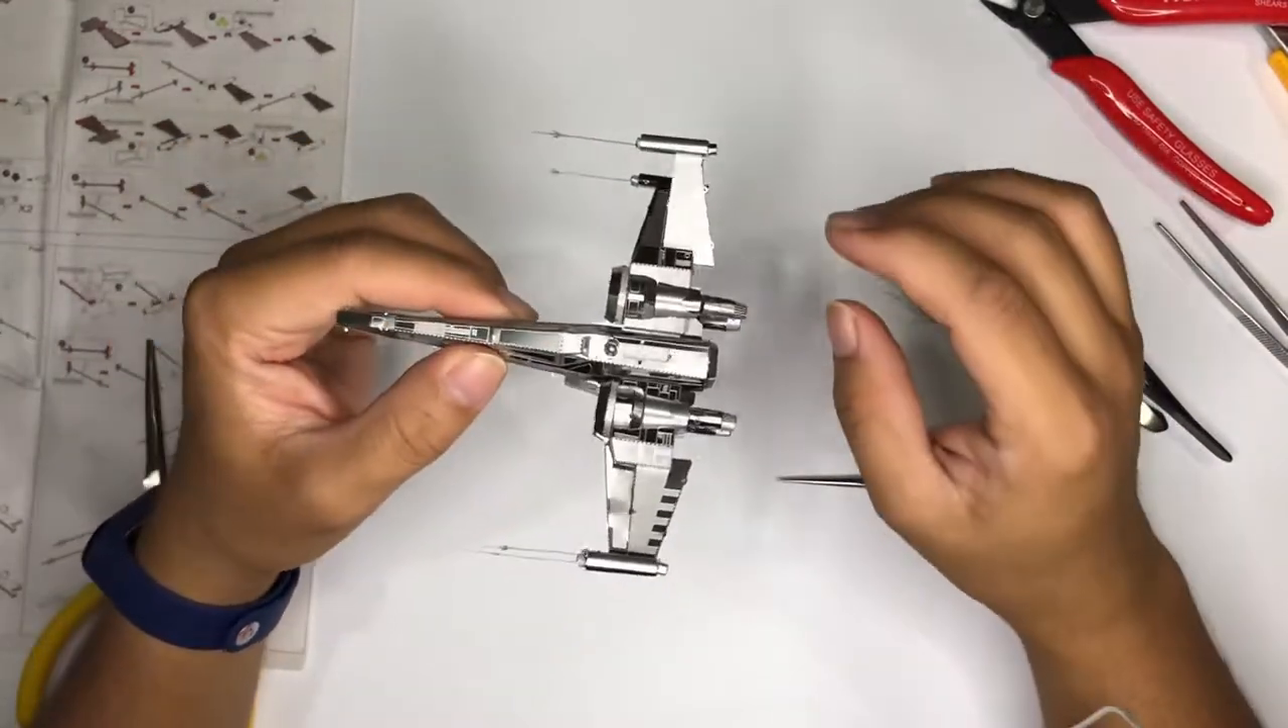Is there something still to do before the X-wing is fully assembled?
No.